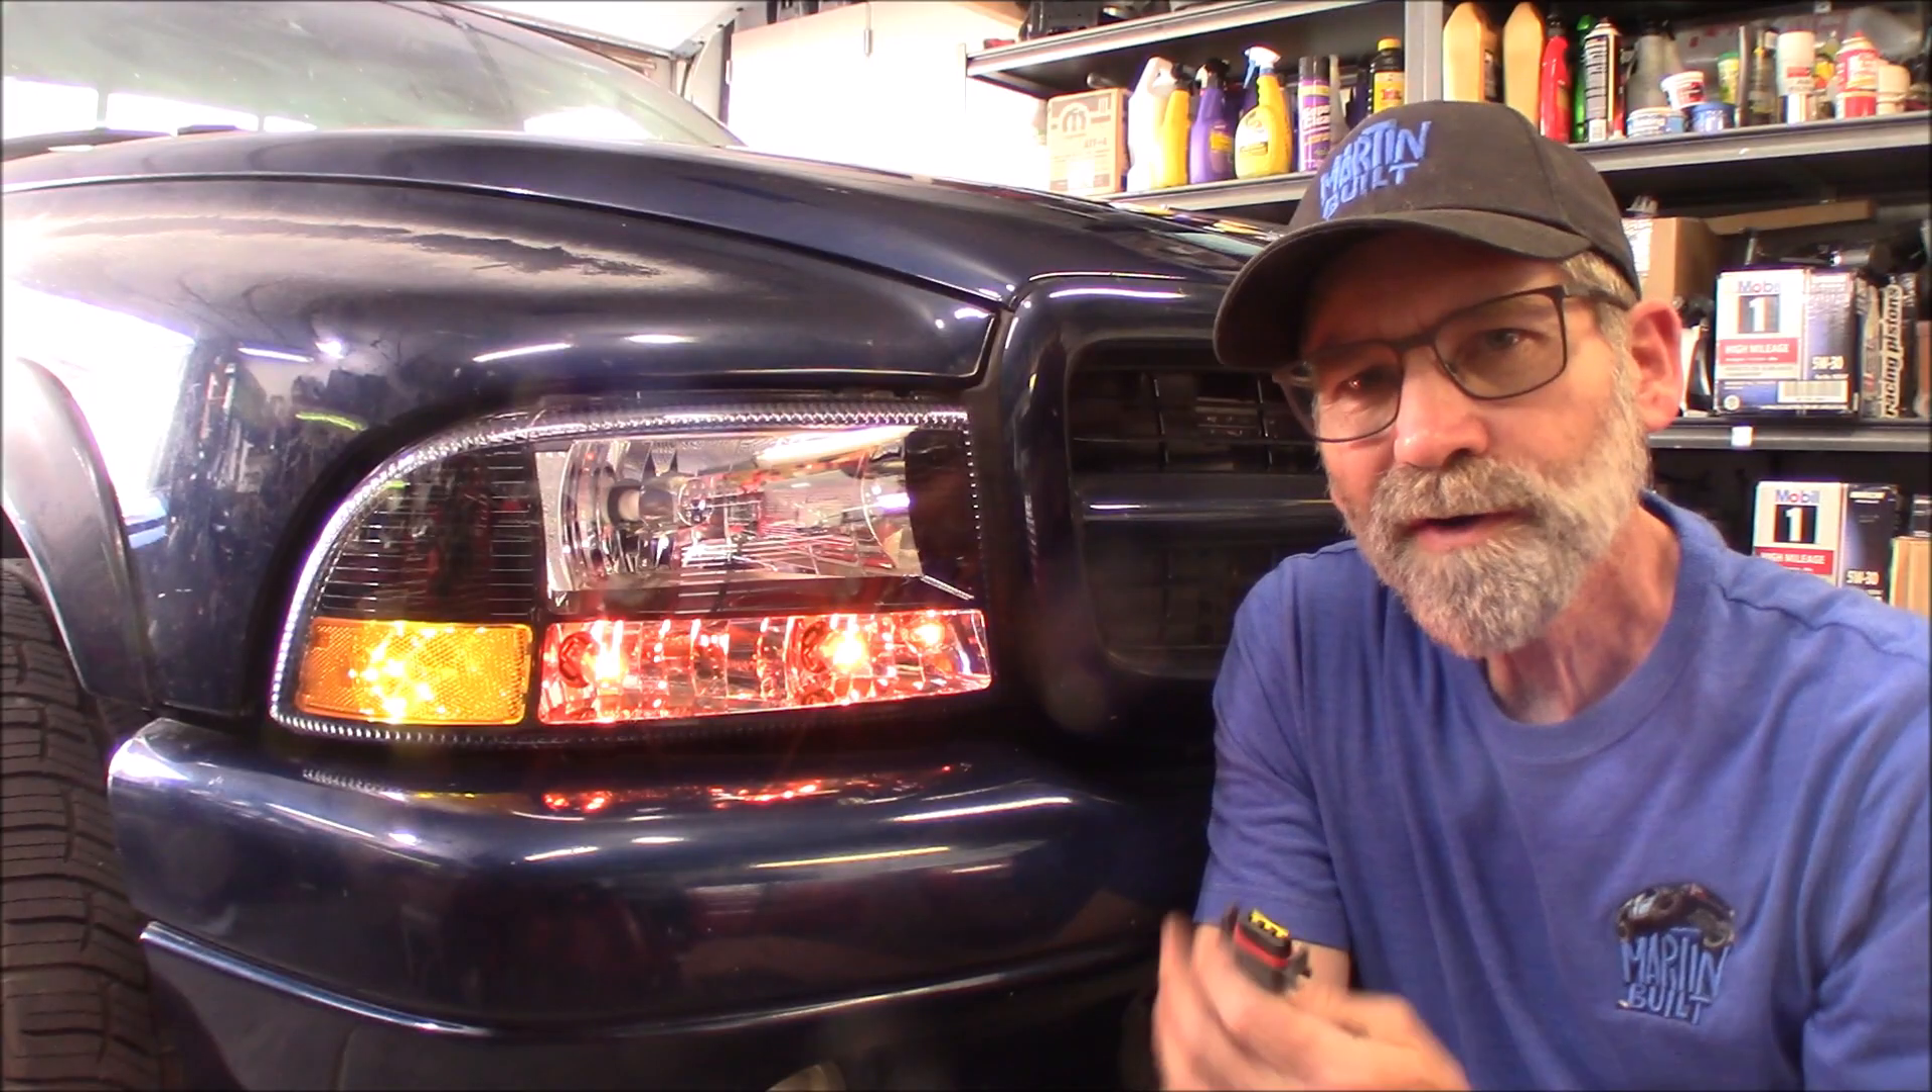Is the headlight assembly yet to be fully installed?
No.